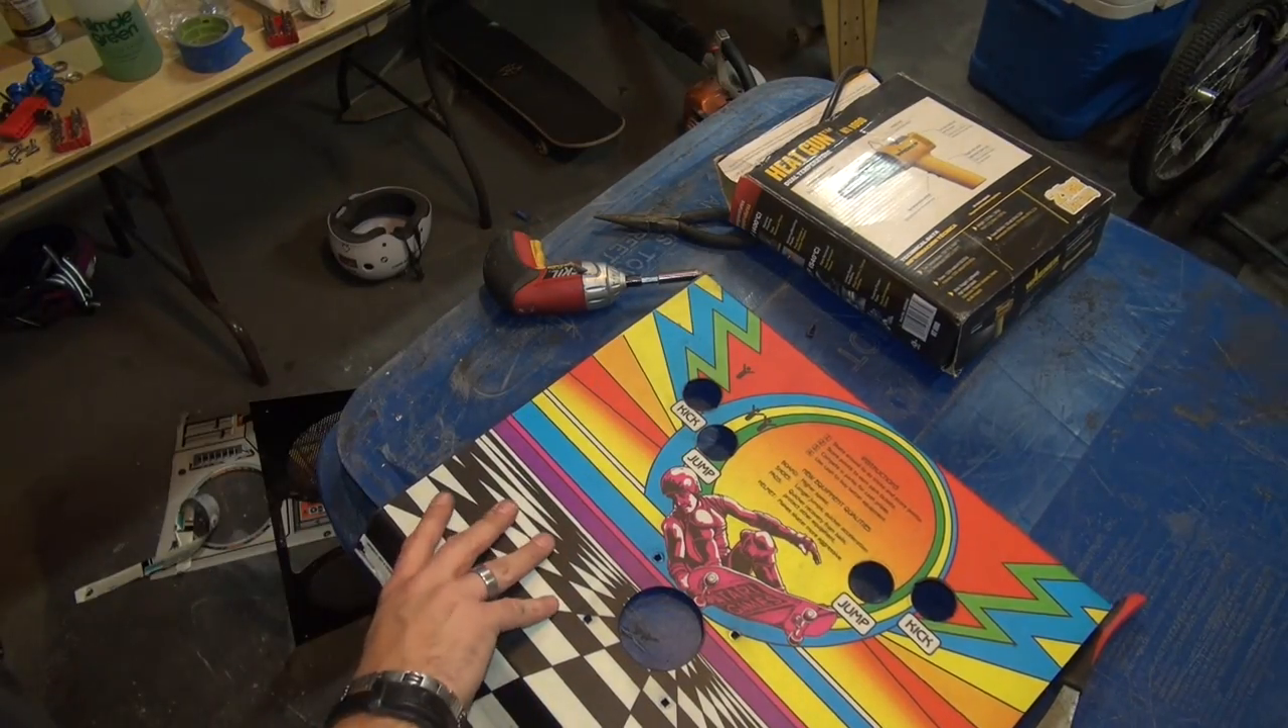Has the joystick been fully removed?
Yes.